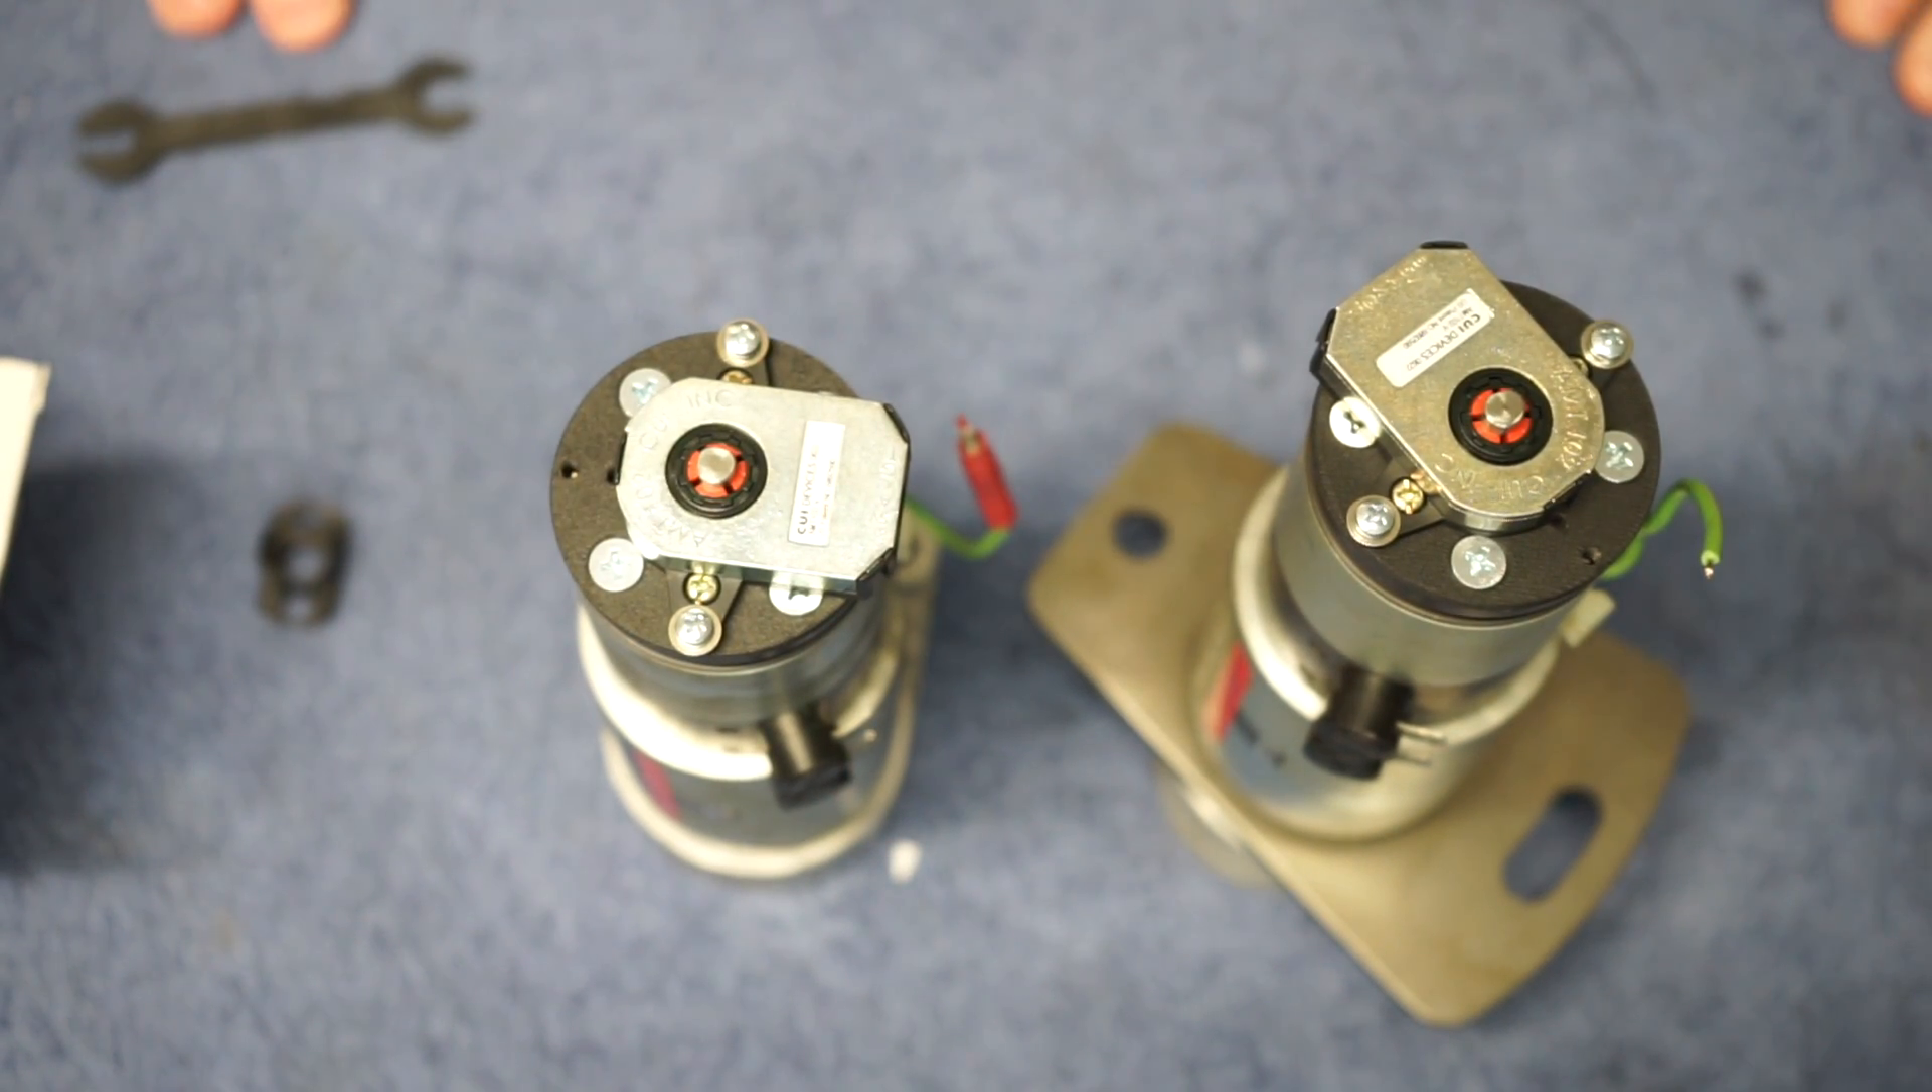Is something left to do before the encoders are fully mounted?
No.